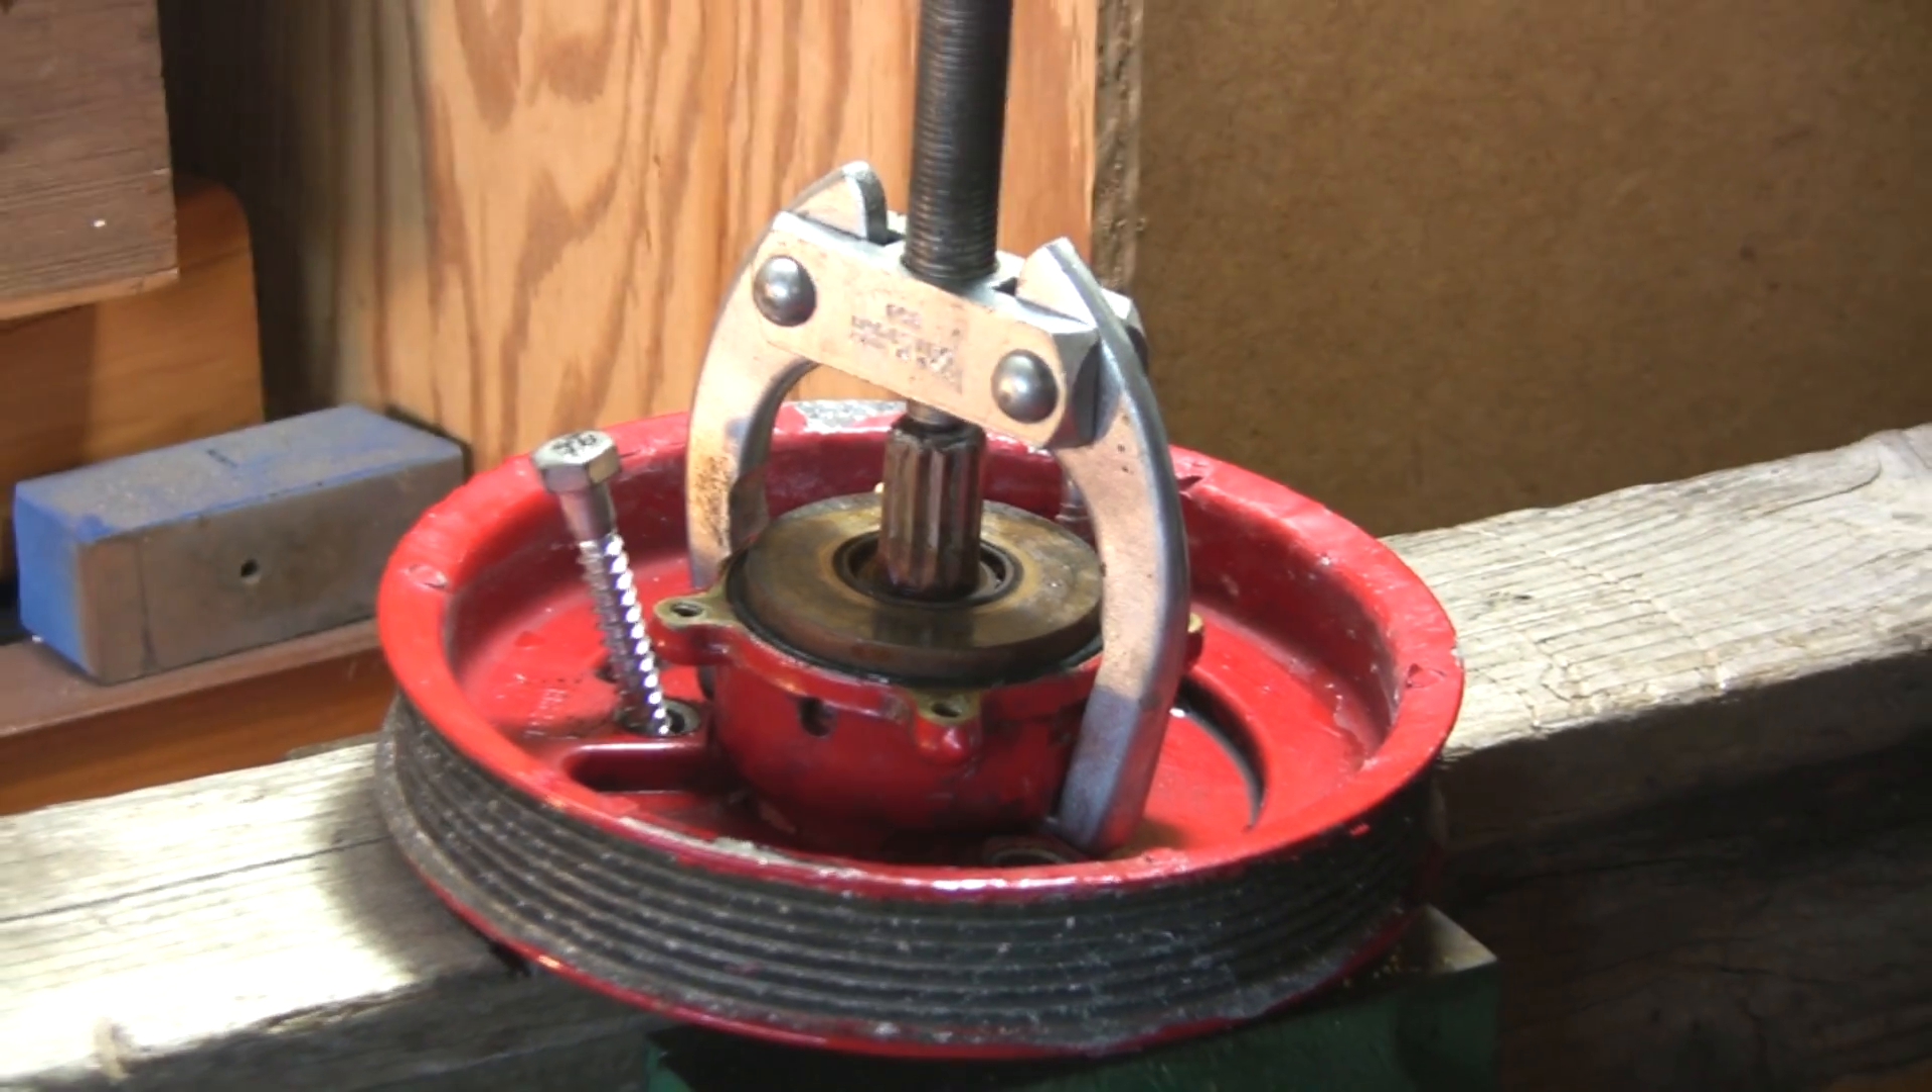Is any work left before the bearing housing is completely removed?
Yes.